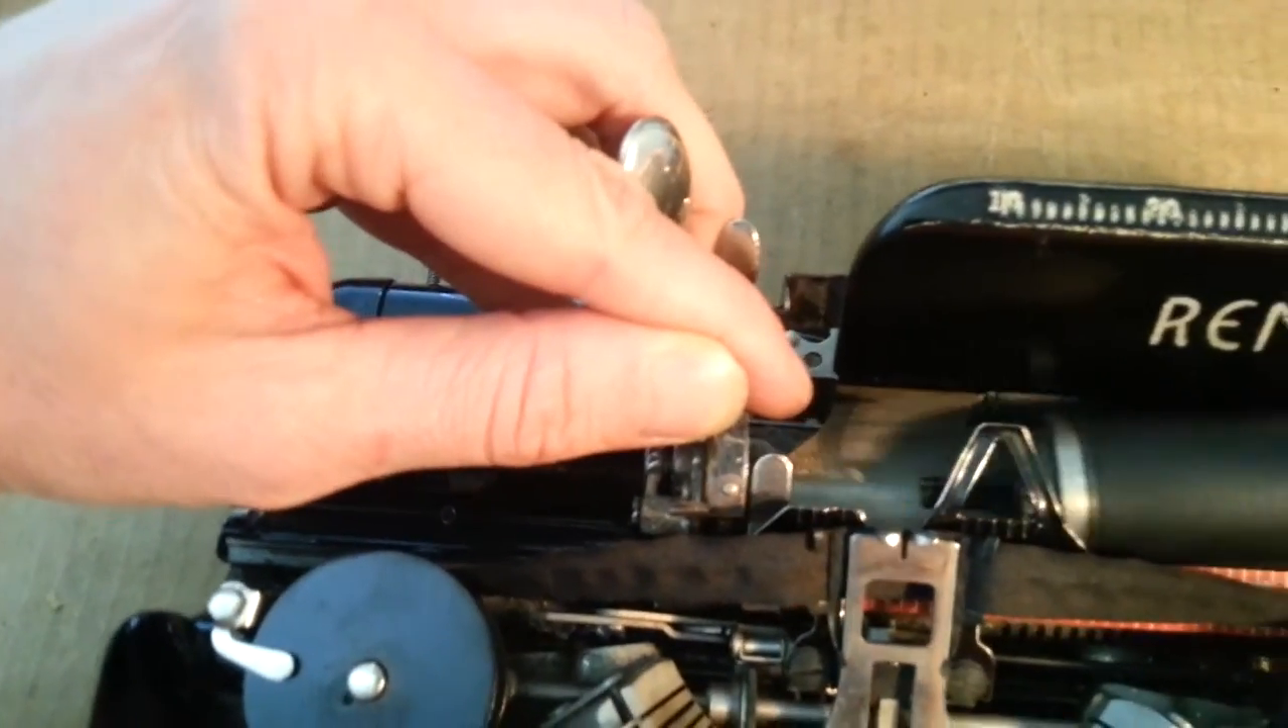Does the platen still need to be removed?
Yes.